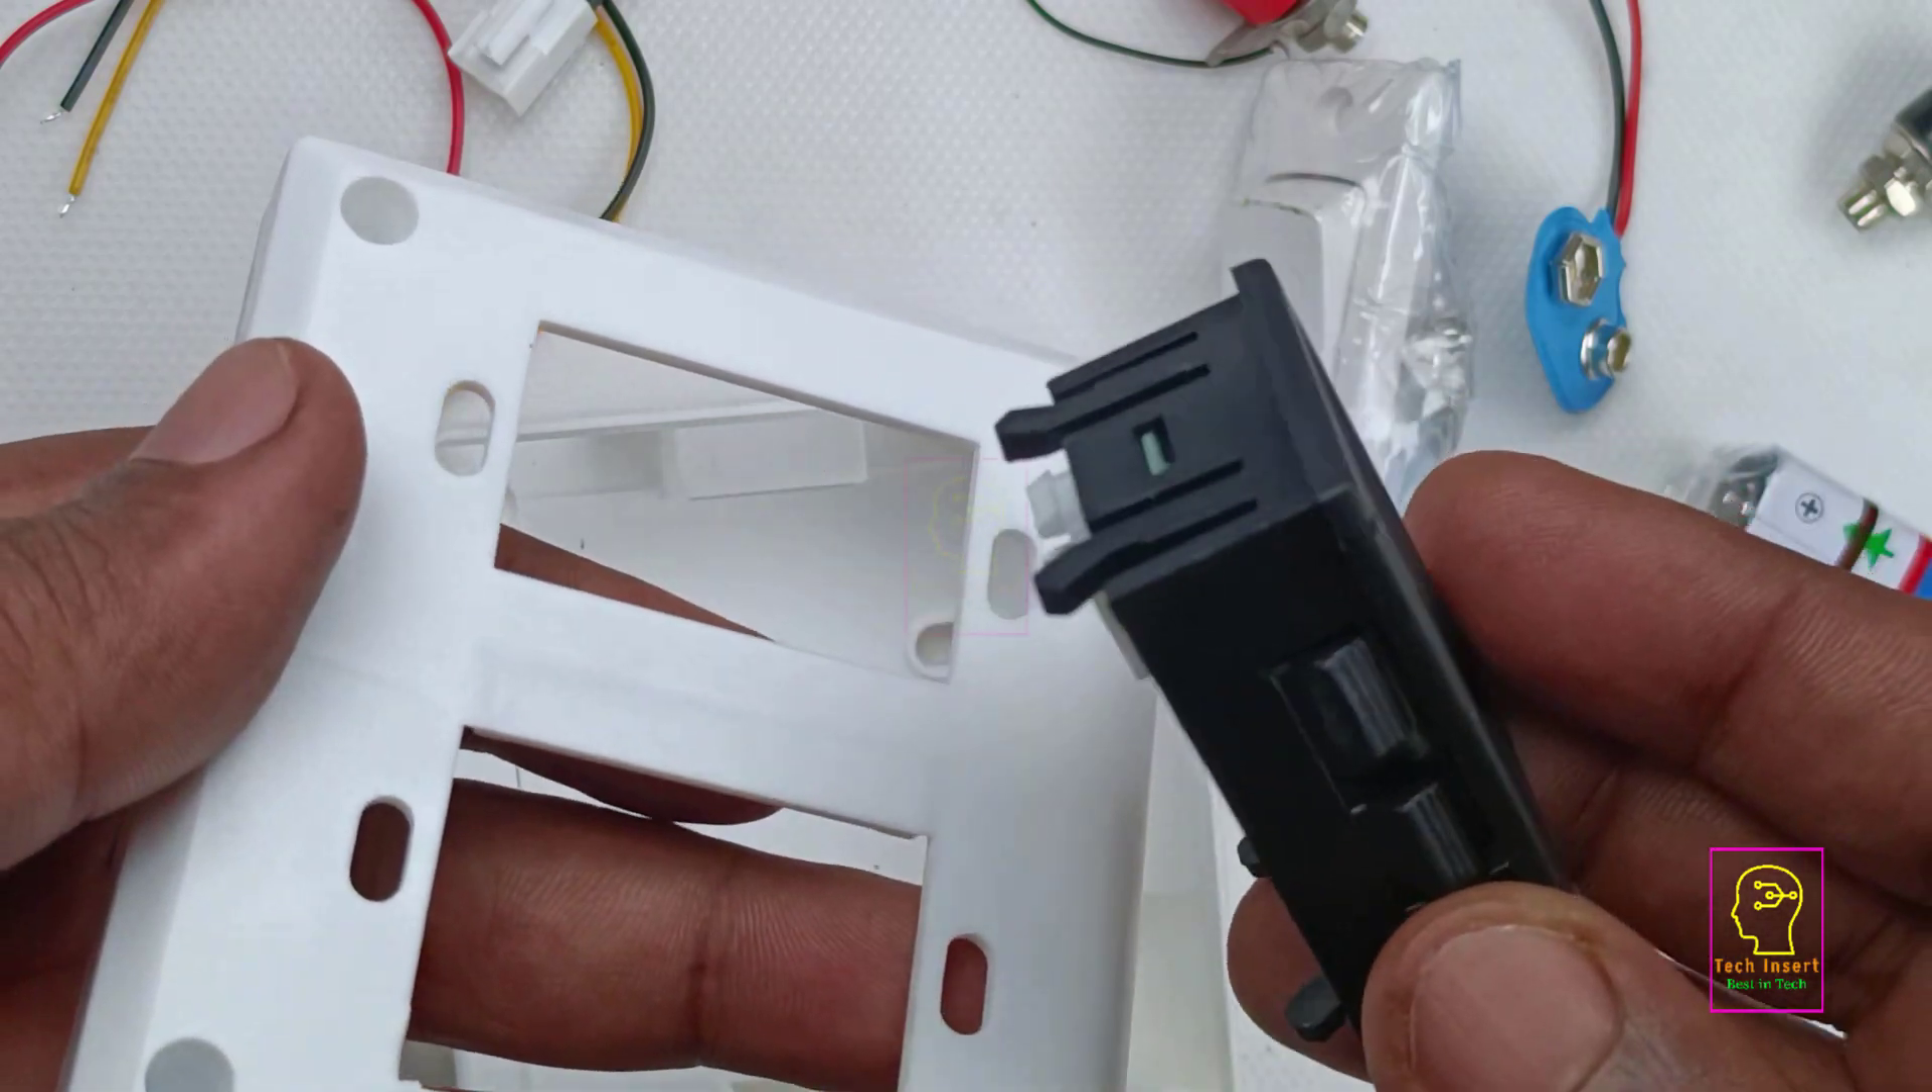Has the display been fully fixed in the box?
No.